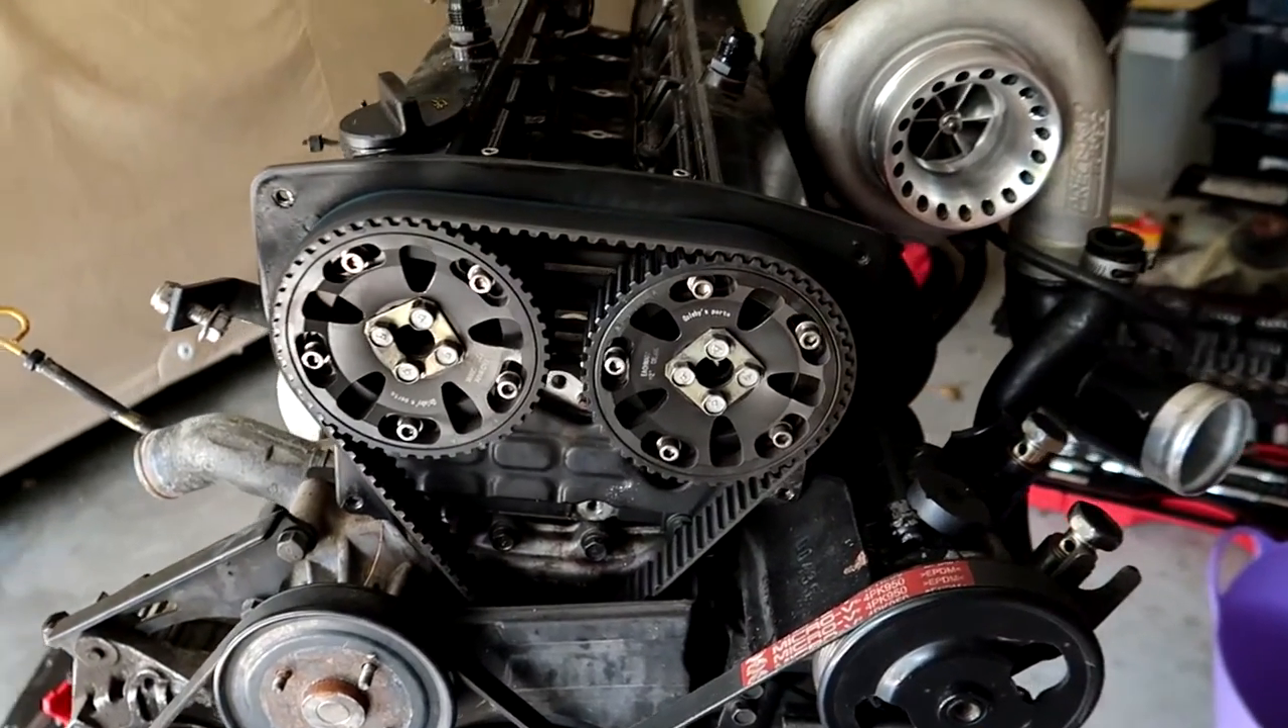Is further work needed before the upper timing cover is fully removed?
No.